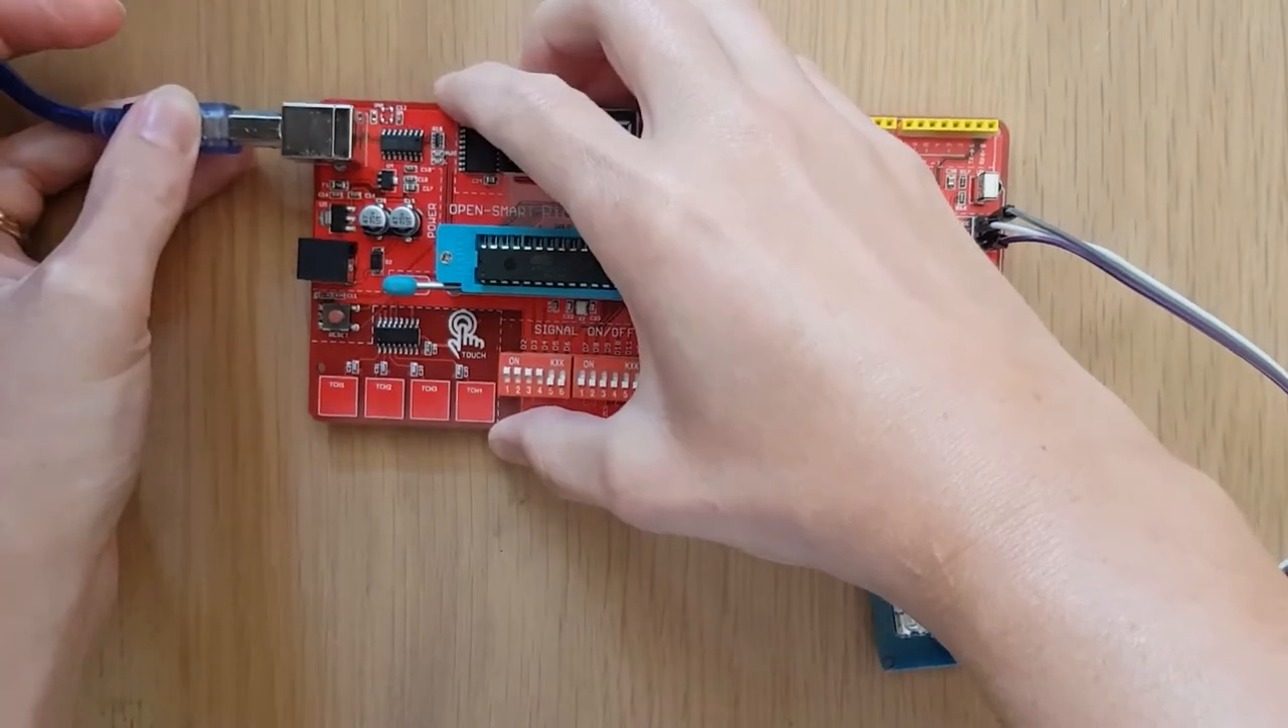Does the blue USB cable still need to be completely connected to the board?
Yes.